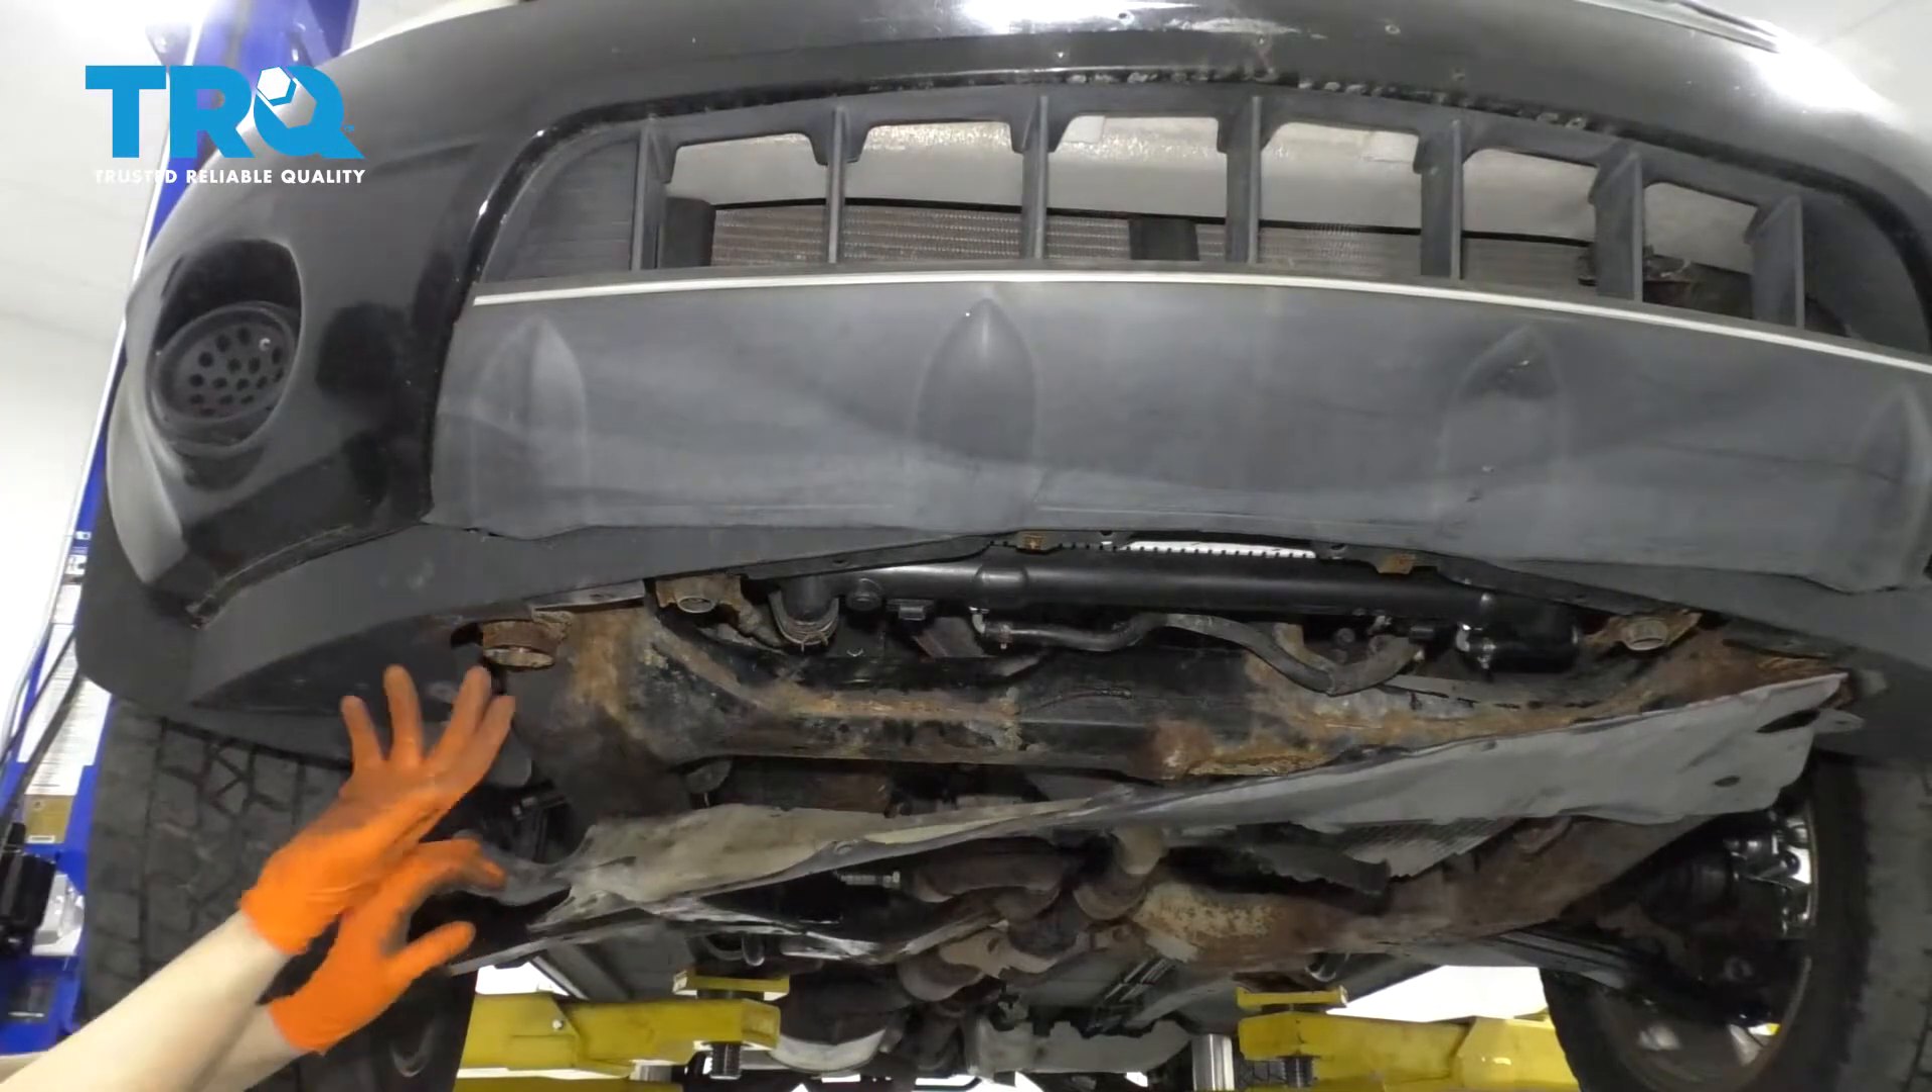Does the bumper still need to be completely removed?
Yes.